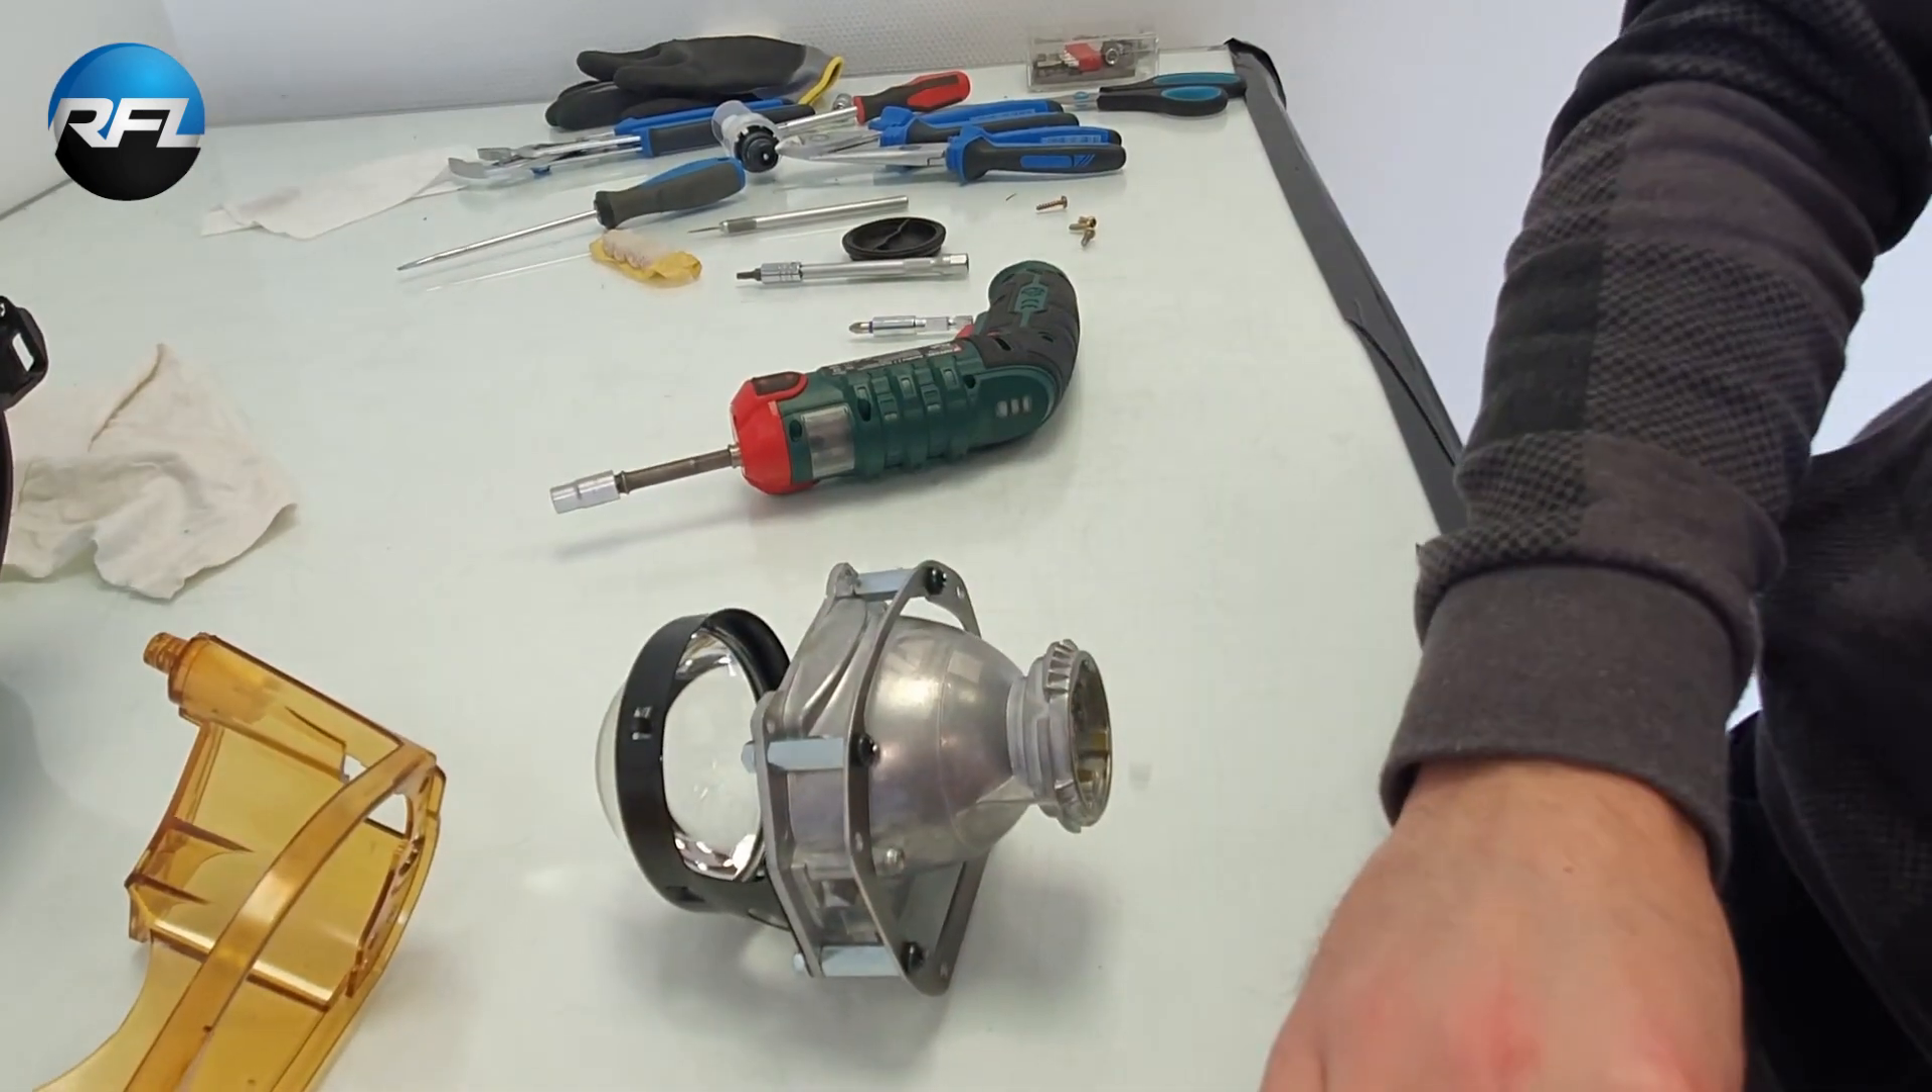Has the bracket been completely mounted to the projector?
Yes.